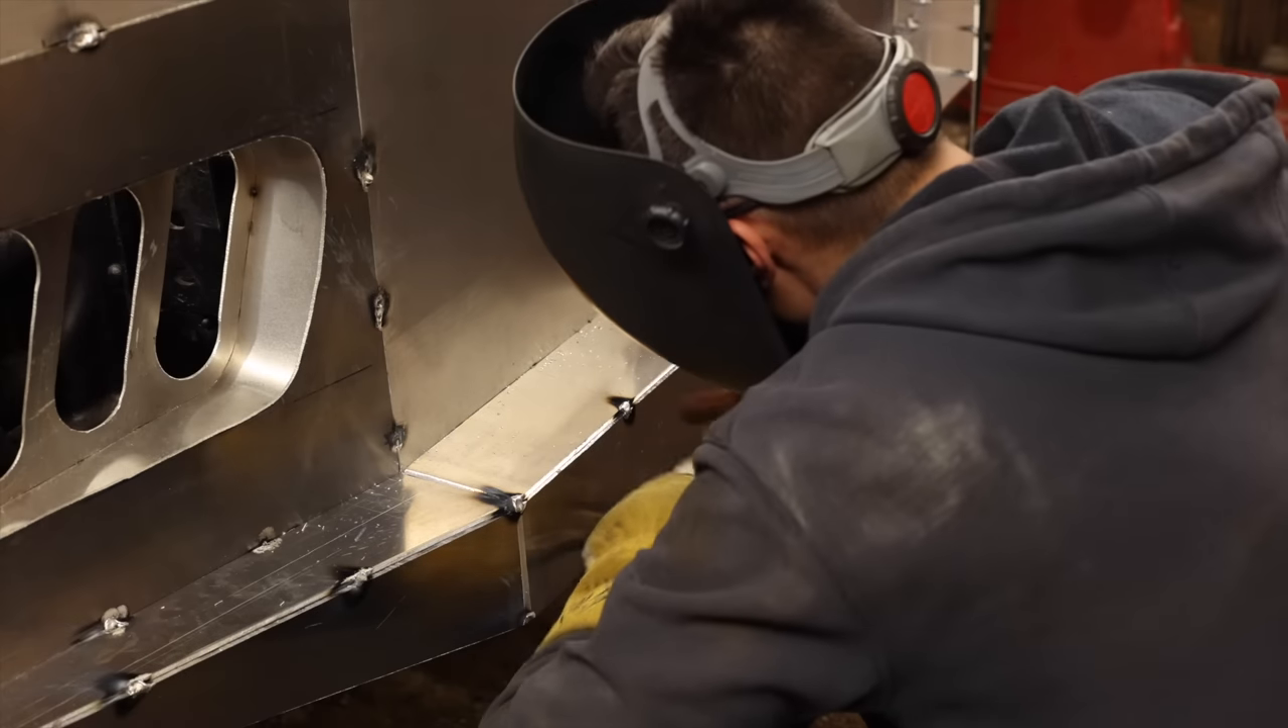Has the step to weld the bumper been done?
No.